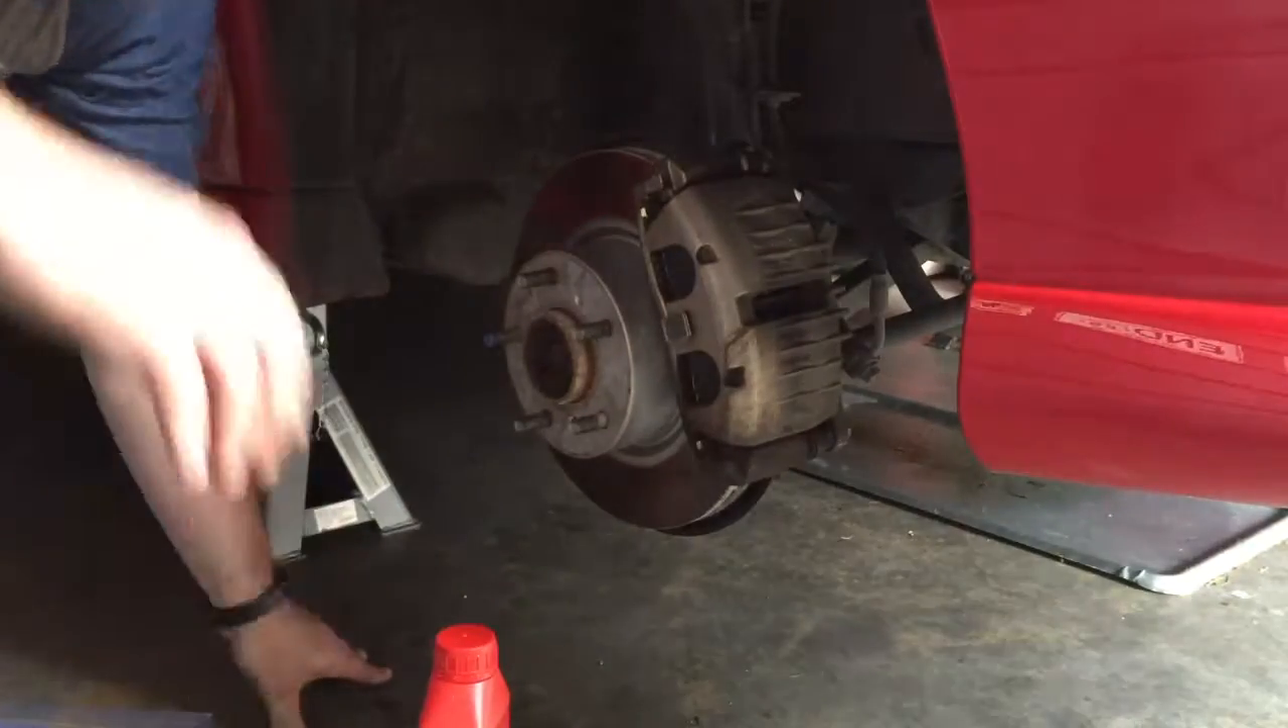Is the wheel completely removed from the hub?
Yes.